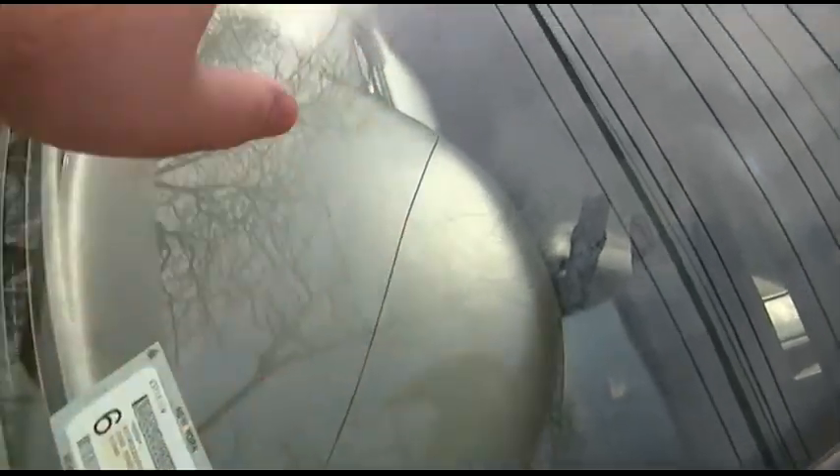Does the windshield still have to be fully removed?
Yes.